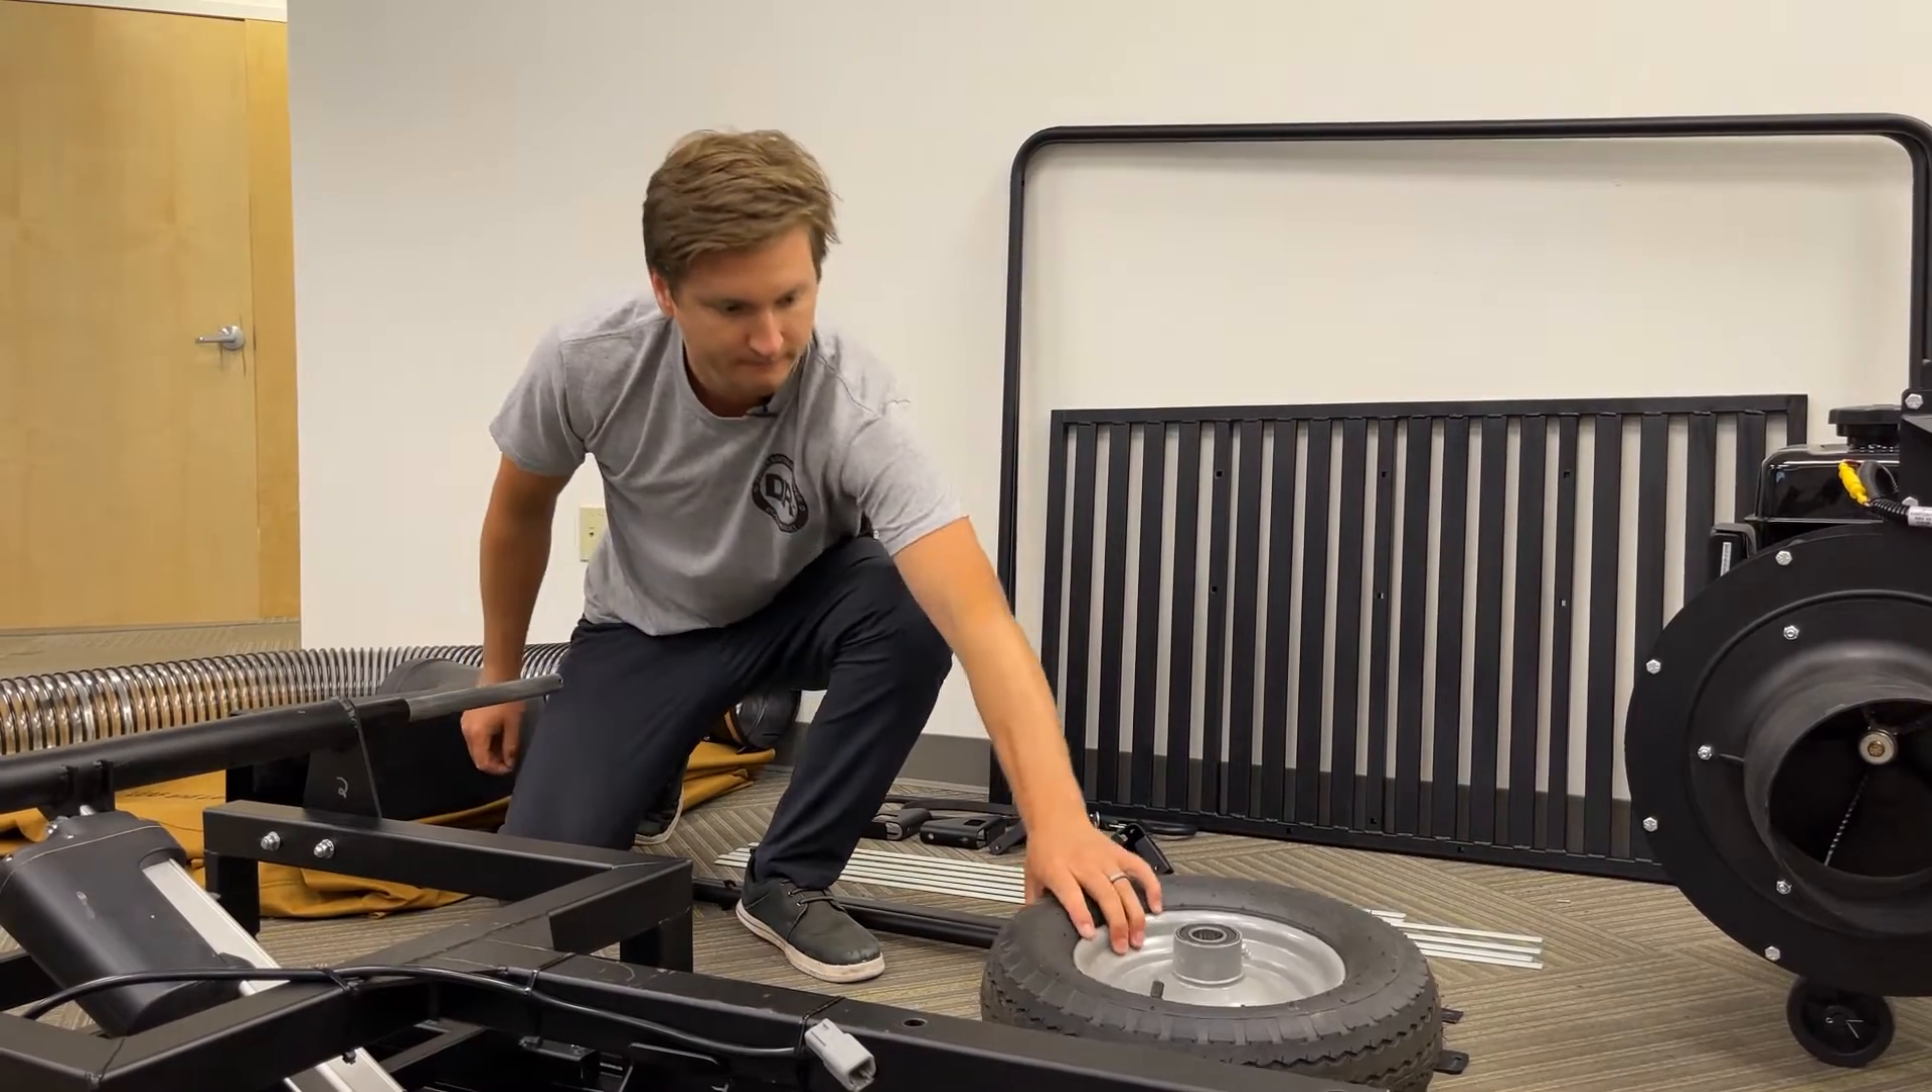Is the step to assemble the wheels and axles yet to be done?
Yes.